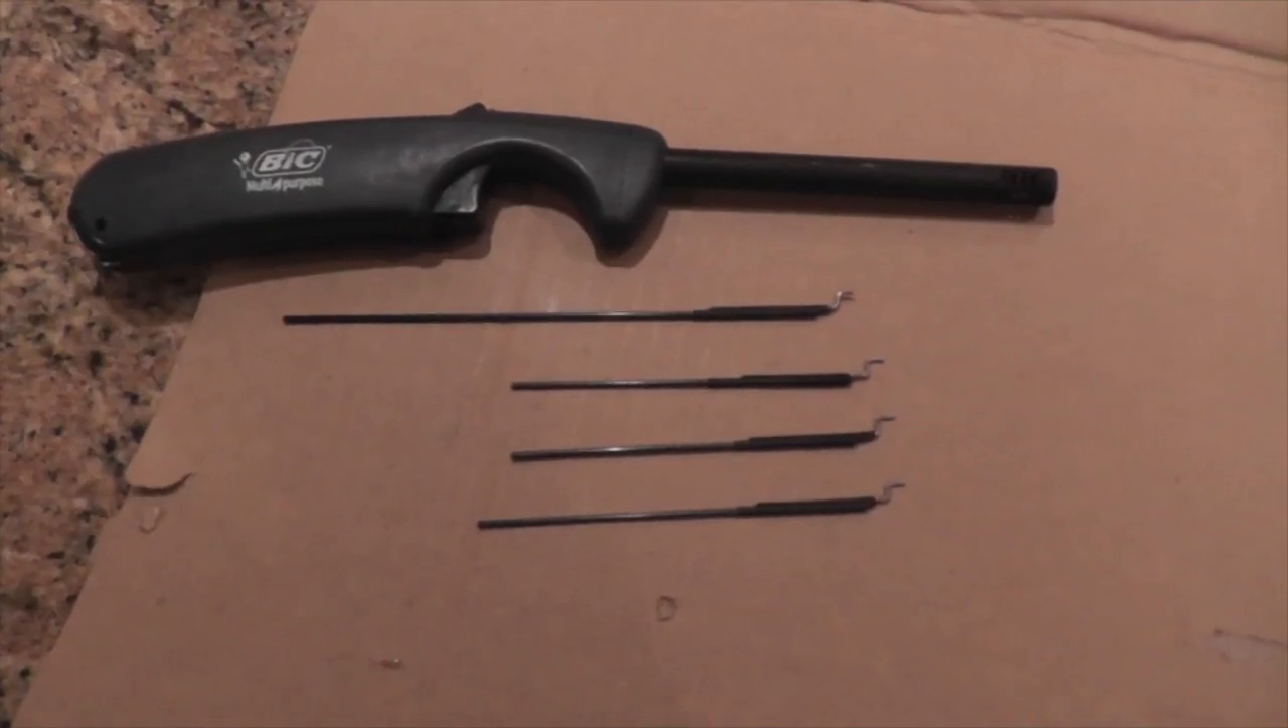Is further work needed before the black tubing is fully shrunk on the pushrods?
No.